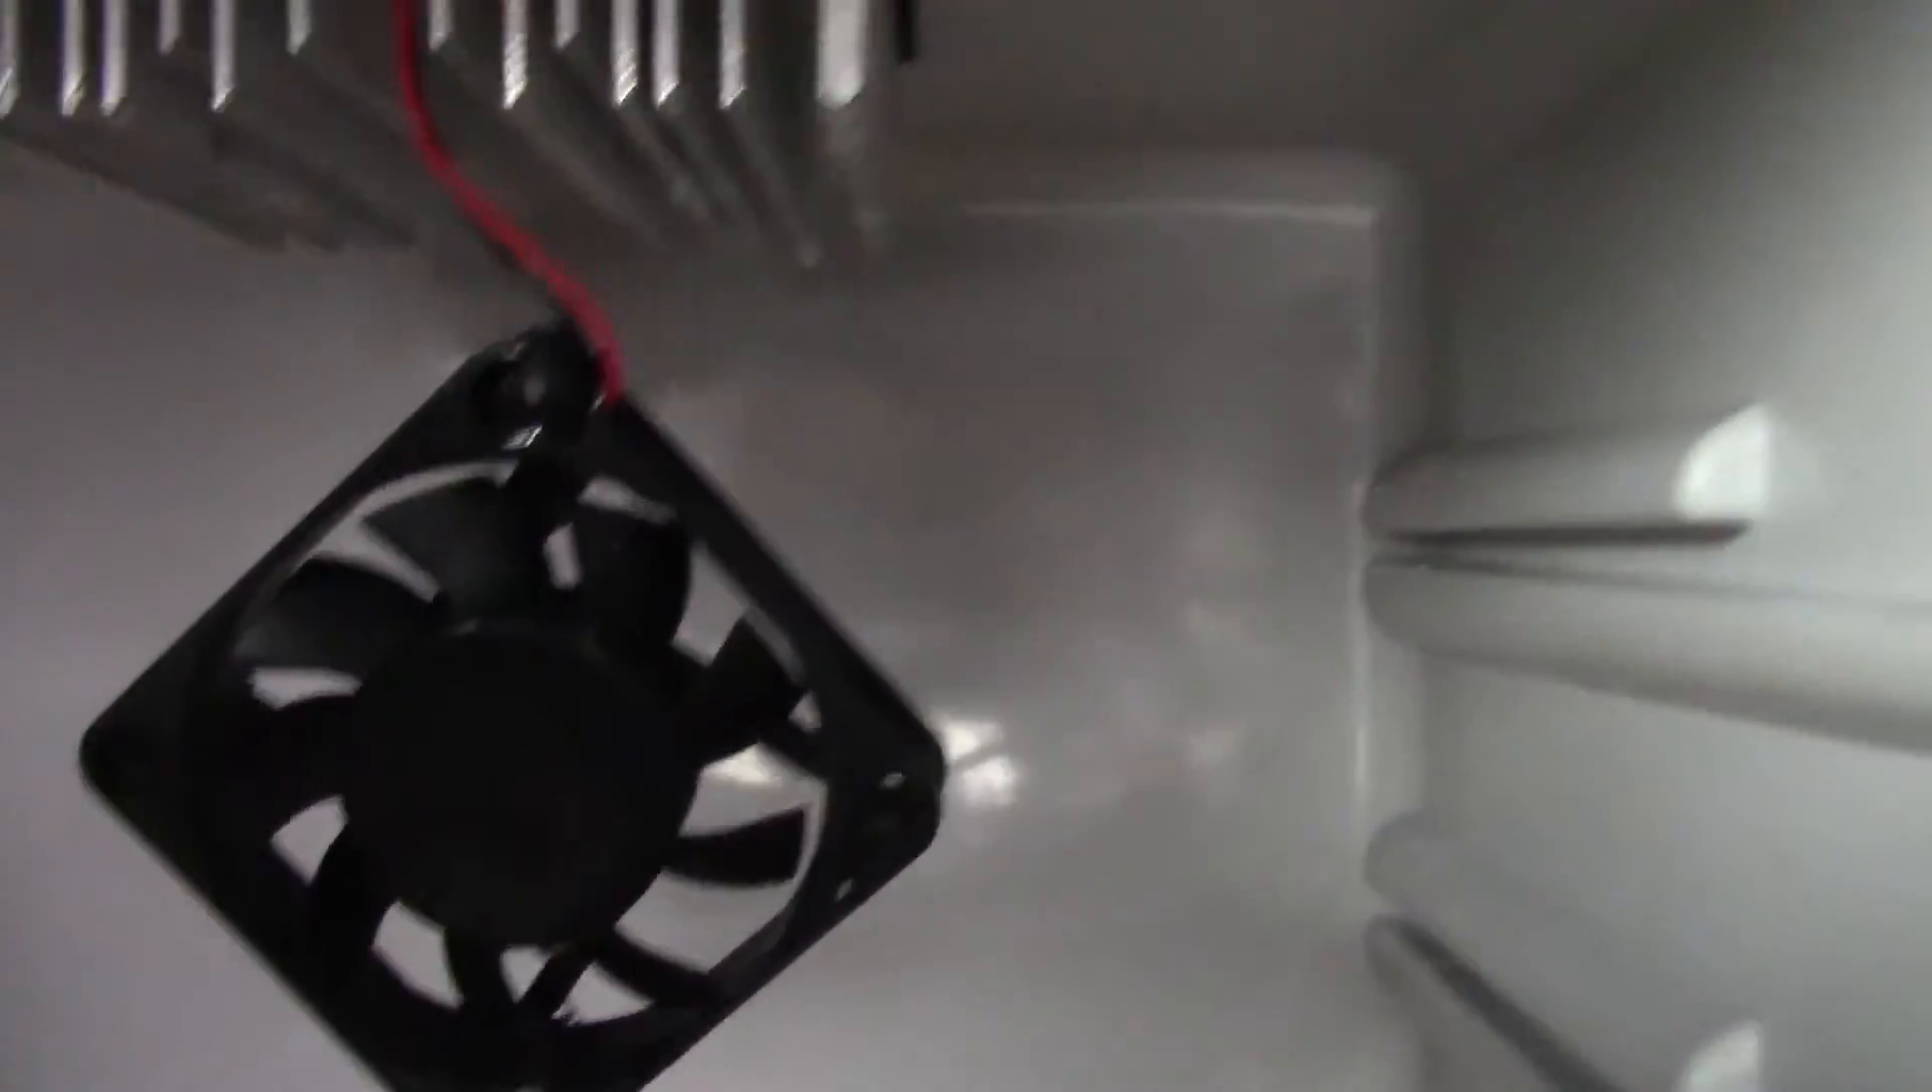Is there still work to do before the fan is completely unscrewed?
No.